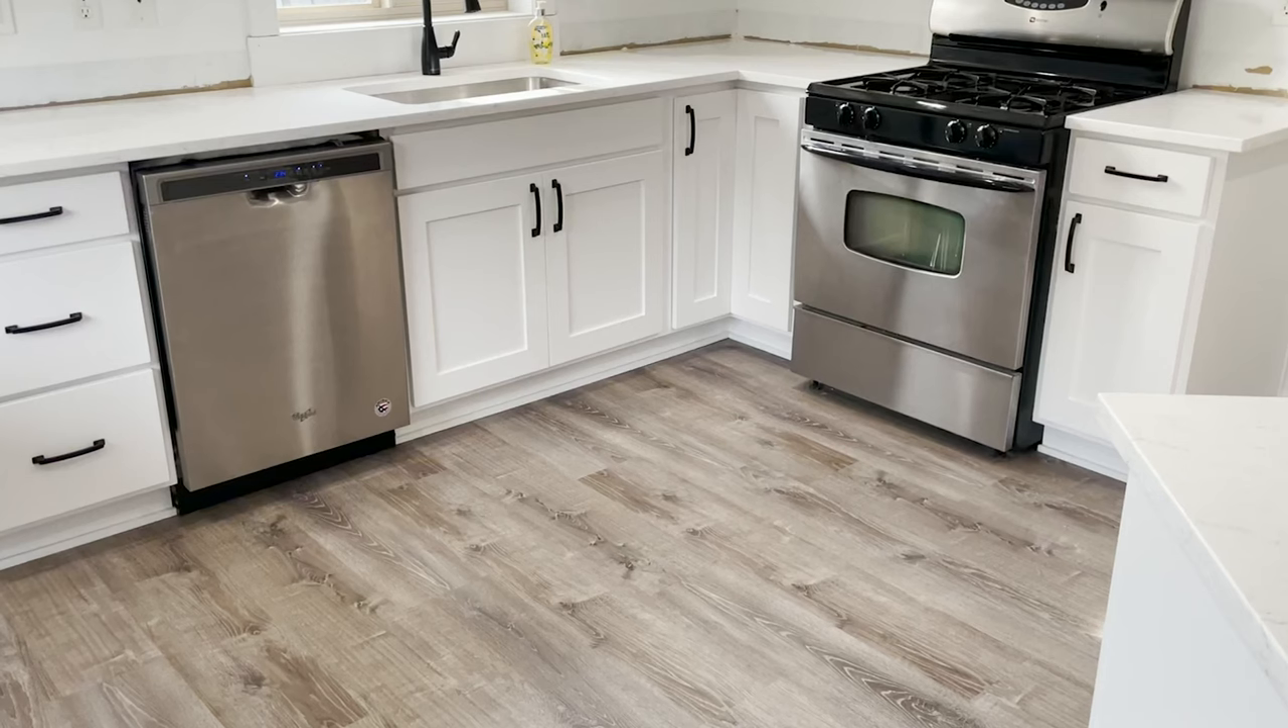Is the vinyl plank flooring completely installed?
Yes.